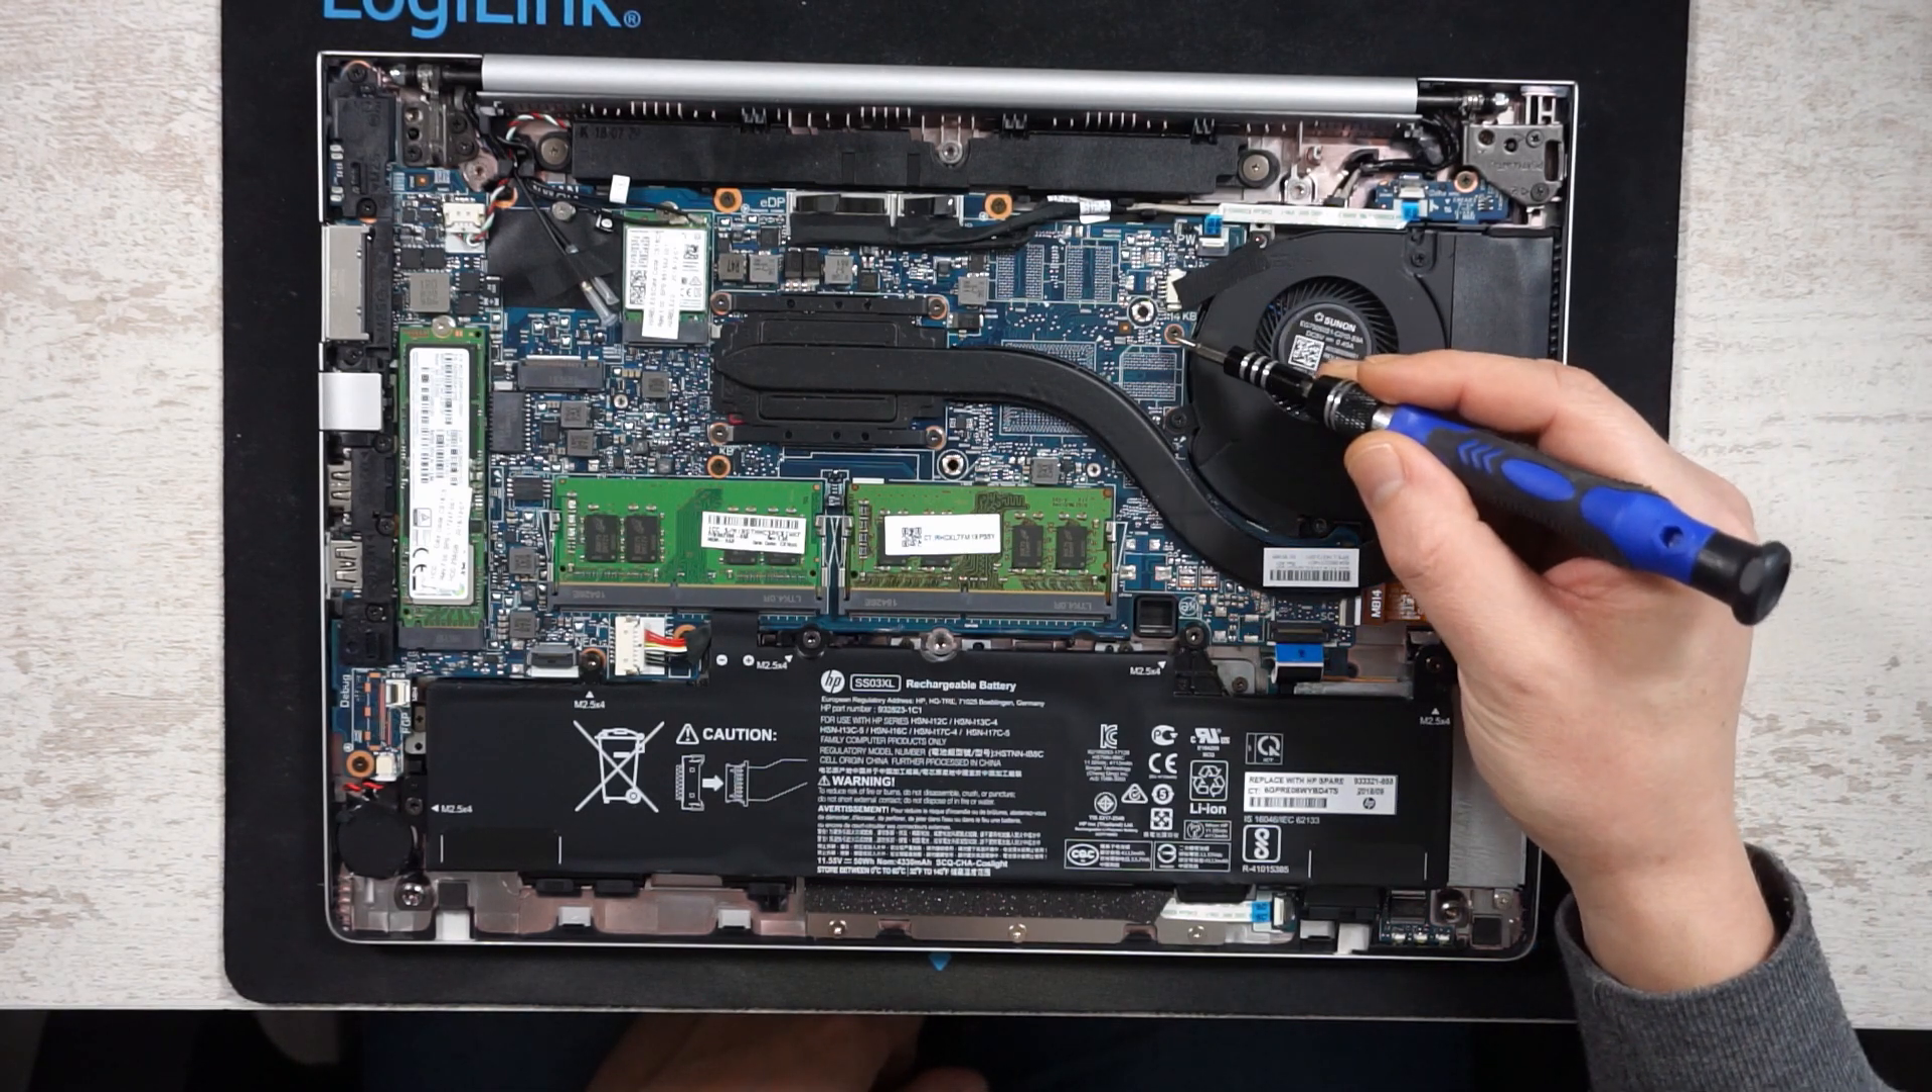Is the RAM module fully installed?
Yes.